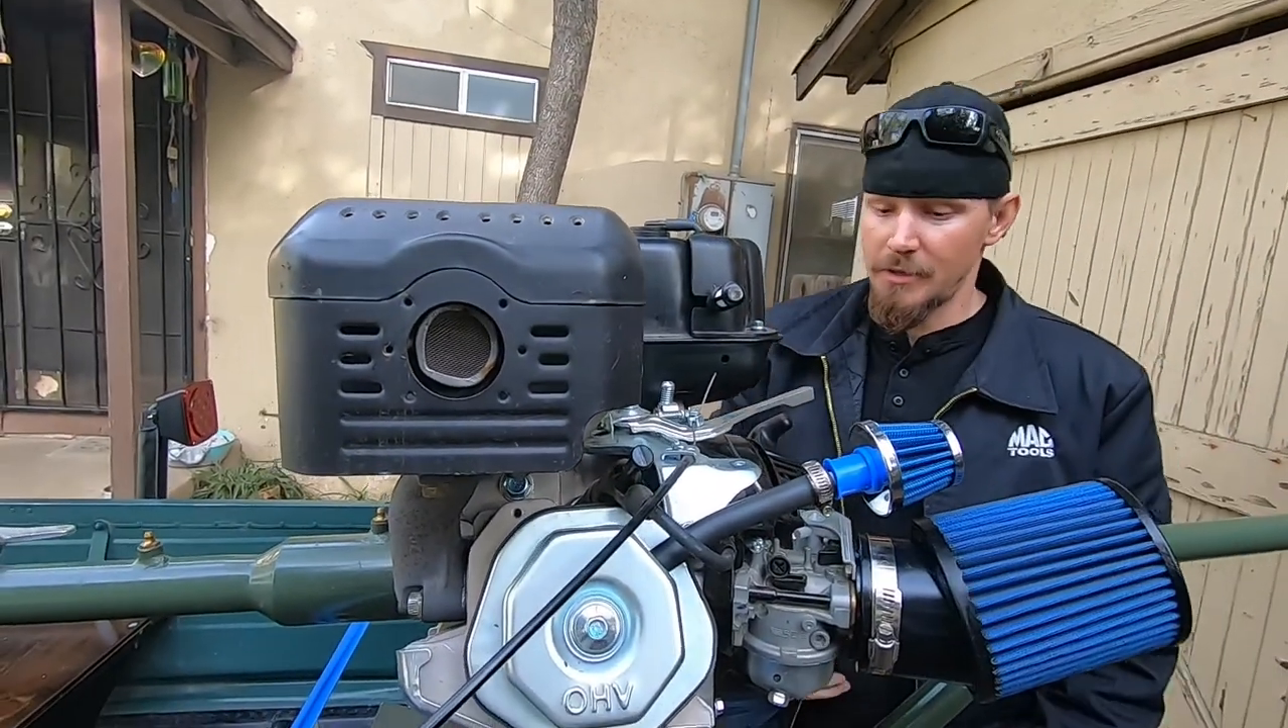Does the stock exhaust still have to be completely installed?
No.